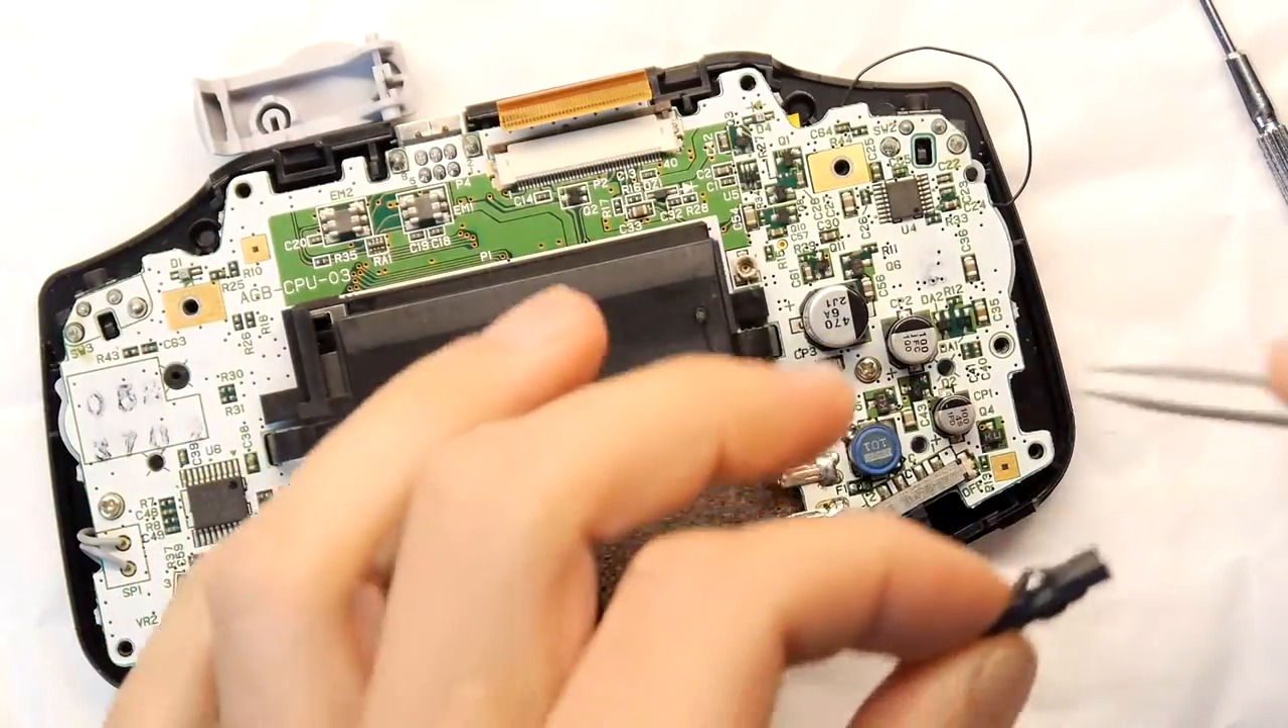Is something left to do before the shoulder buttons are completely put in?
Yes.